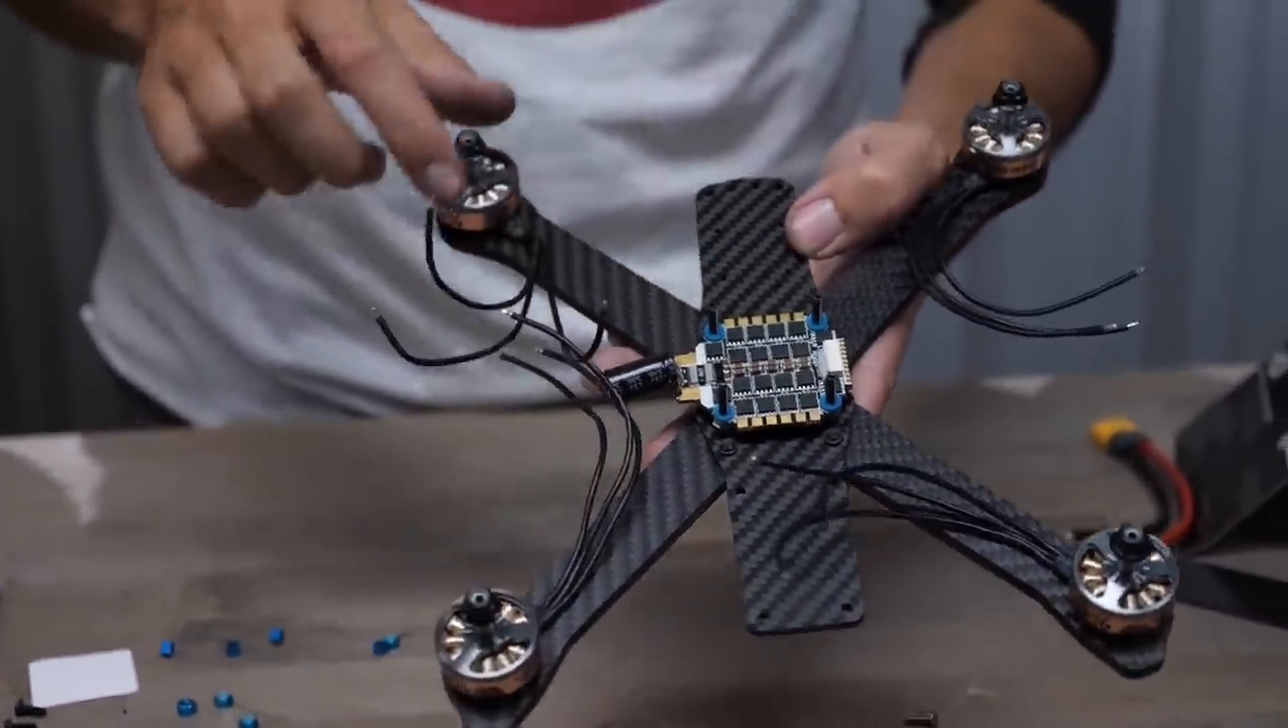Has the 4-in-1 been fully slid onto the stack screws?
Yes.